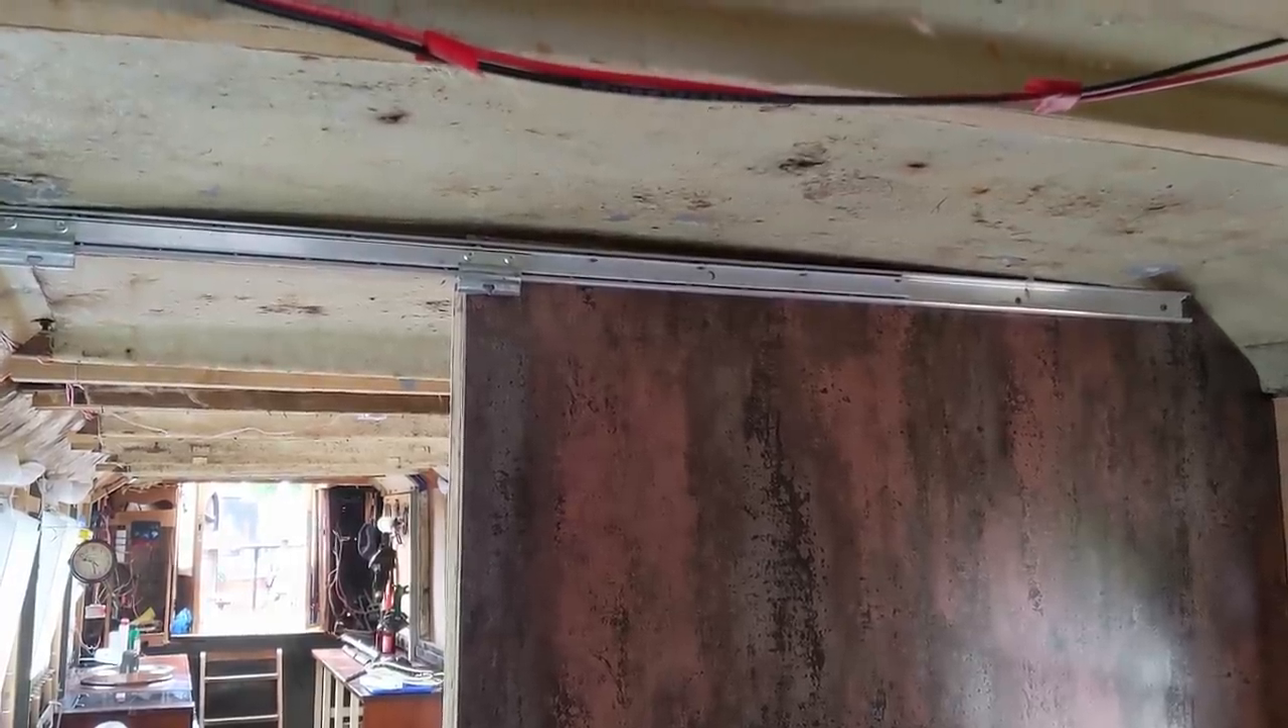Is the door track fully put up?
Yes.